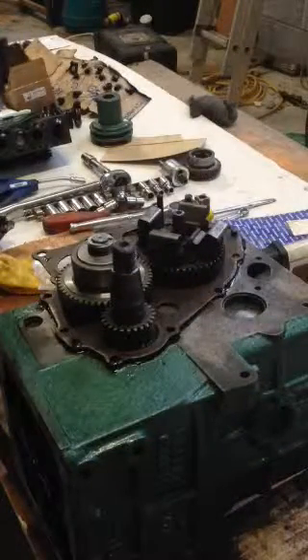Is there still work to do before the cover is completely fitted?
Yes.